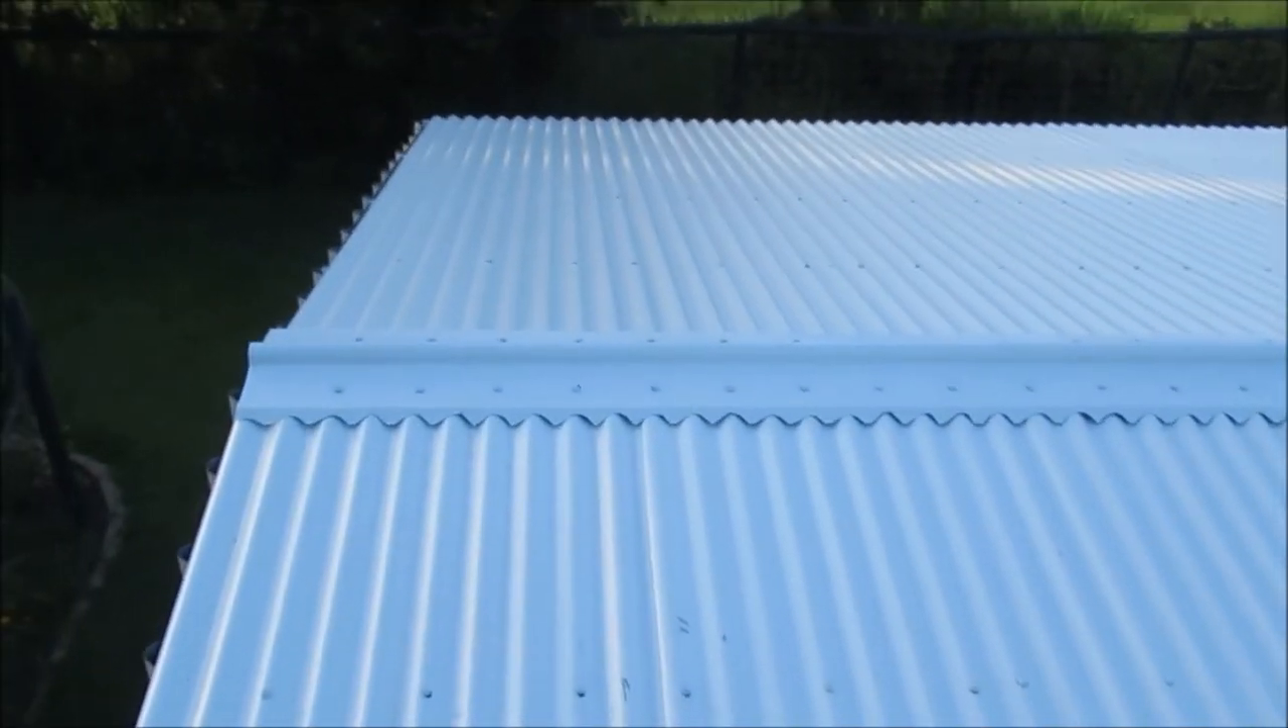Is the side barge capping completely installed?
No.